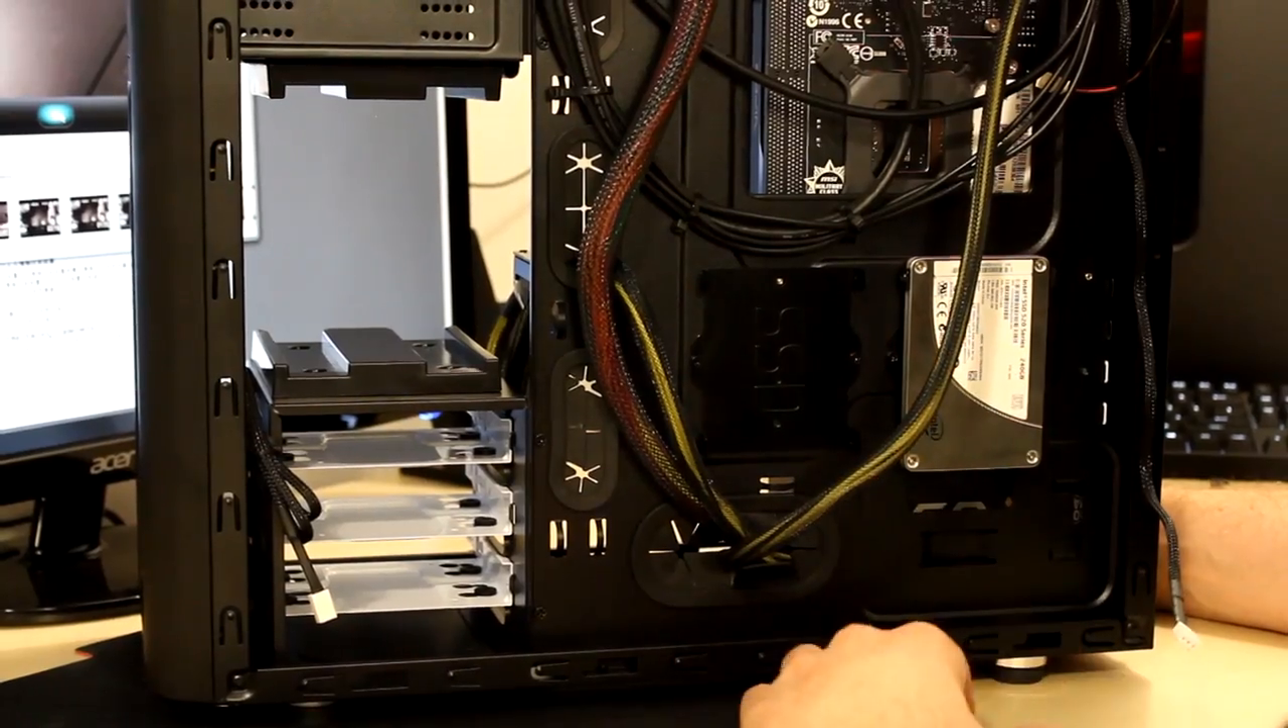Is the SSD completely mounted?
Yes.